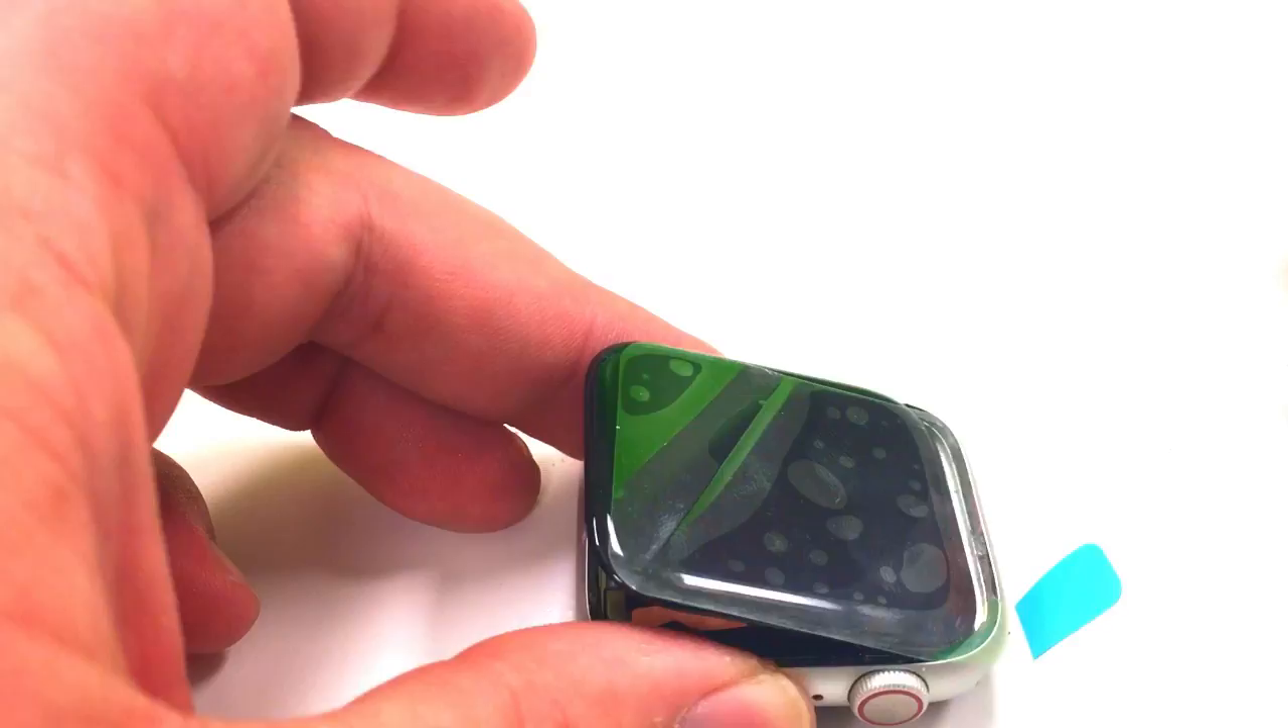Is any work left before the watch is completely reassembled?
Yes.